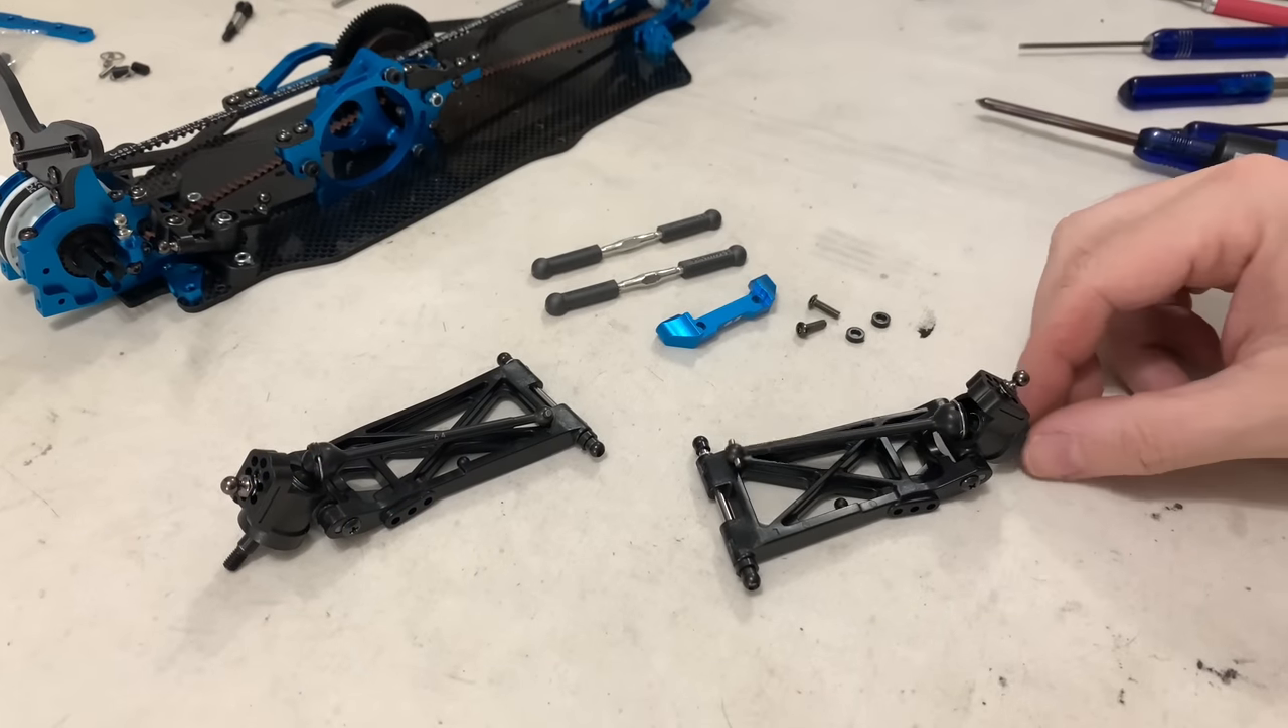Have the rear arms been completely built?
Yes.